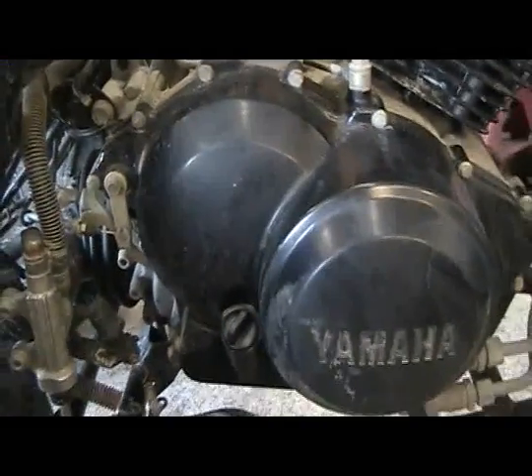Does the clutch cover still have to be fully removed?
Yes.